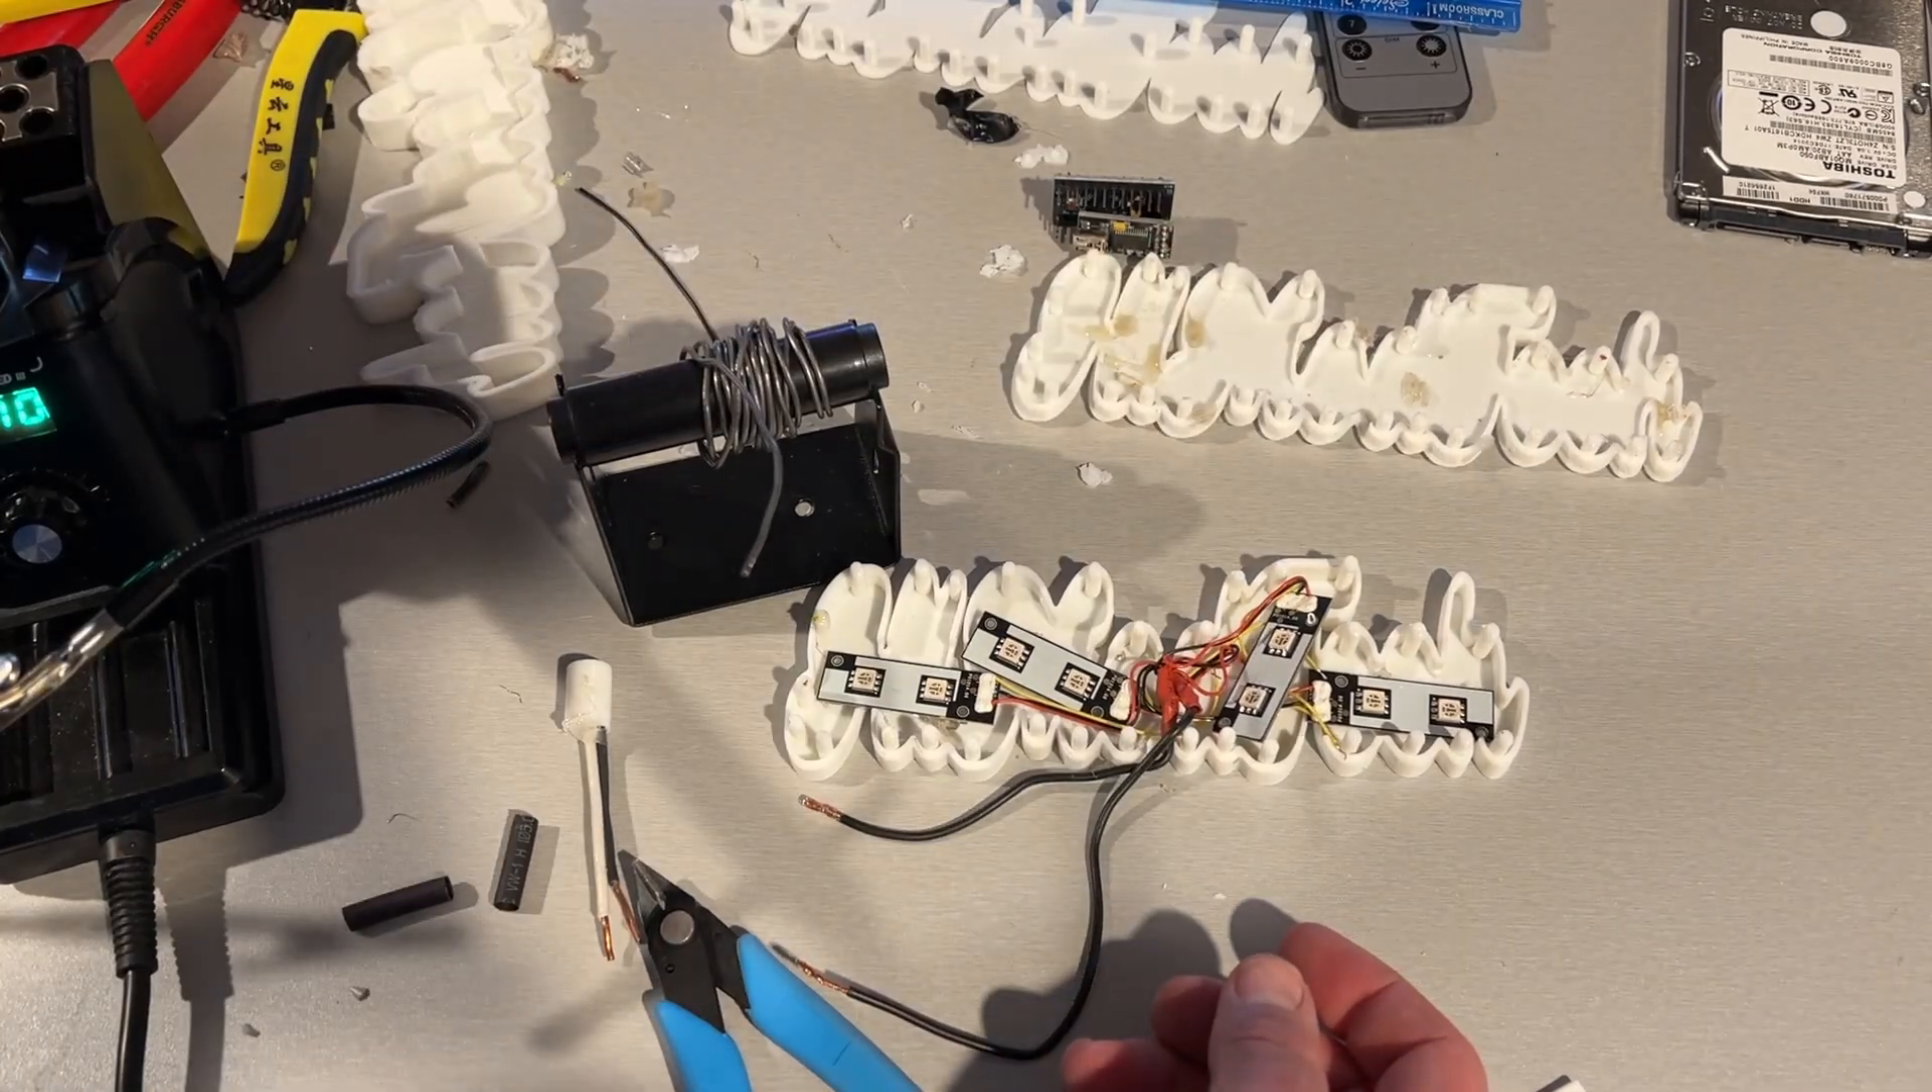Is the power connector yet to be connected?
Yes.